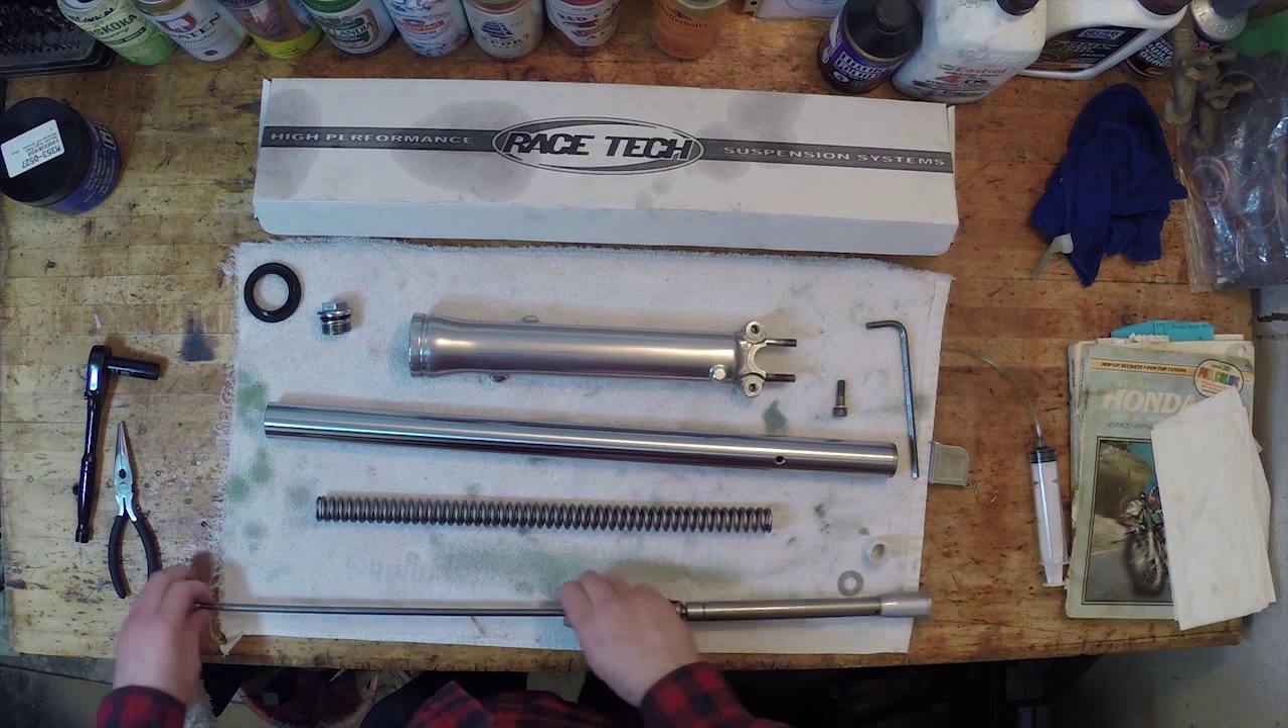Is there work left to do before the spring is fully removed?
No.